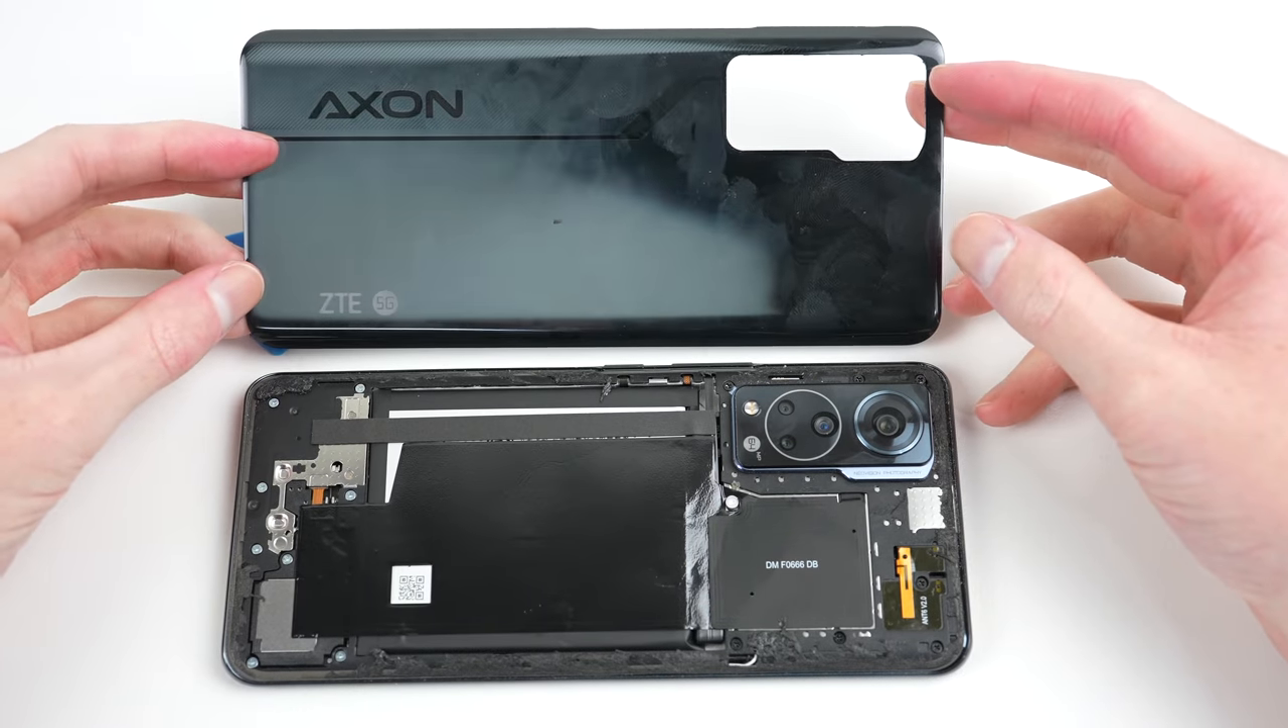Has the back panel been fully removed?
Yes.